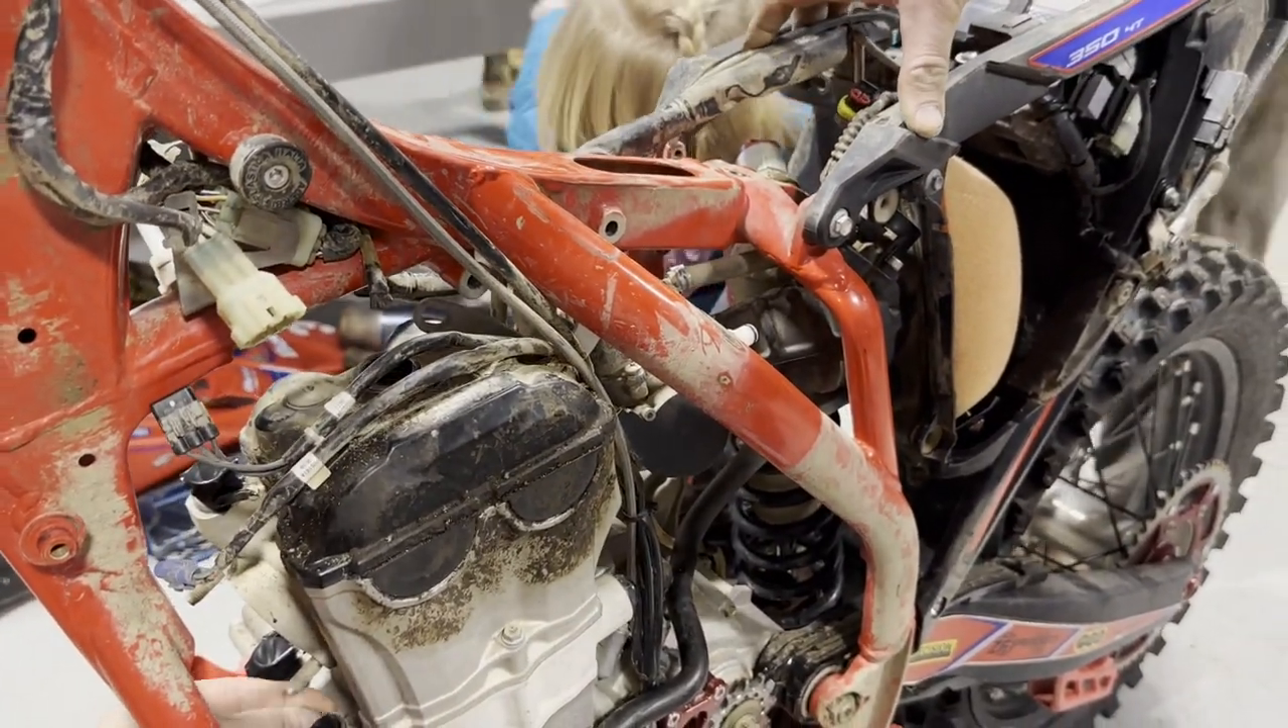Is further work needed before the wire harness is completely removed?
Yes.